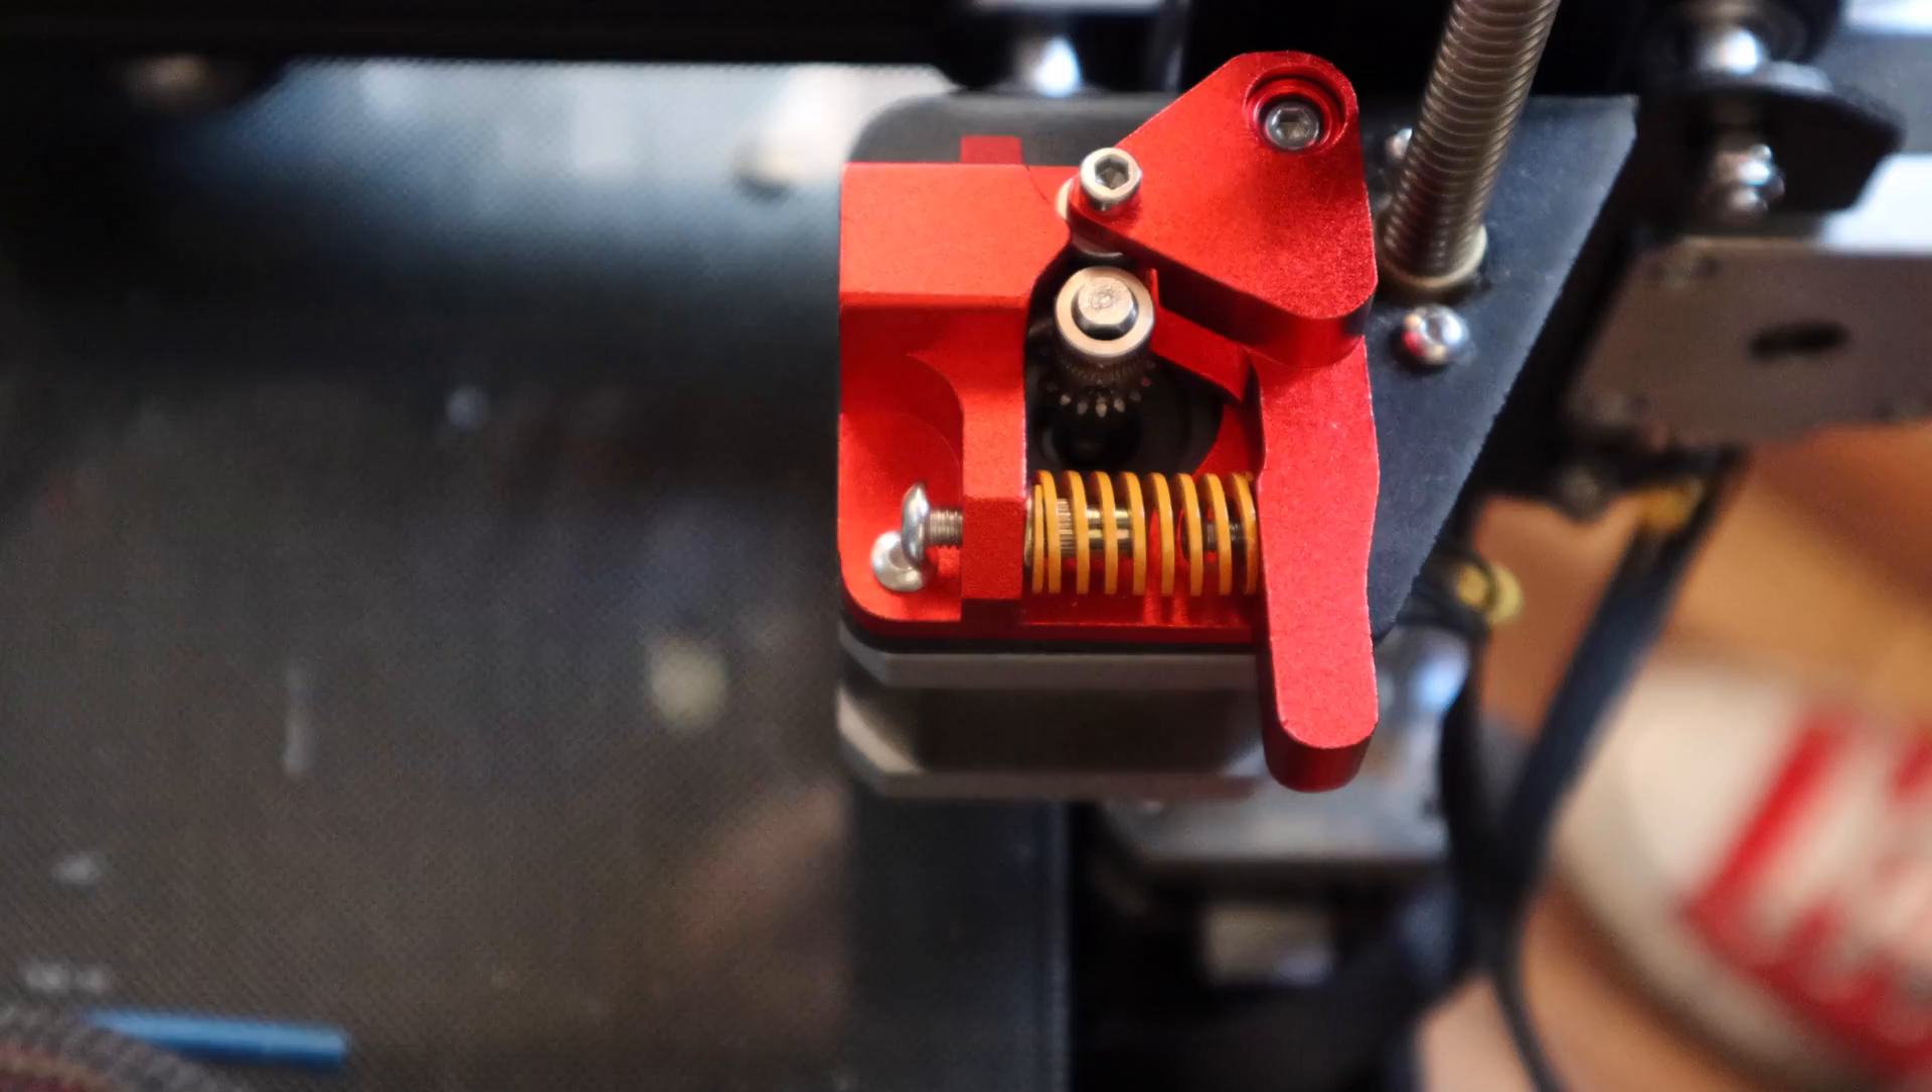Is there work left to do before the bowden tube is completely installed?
Yes.